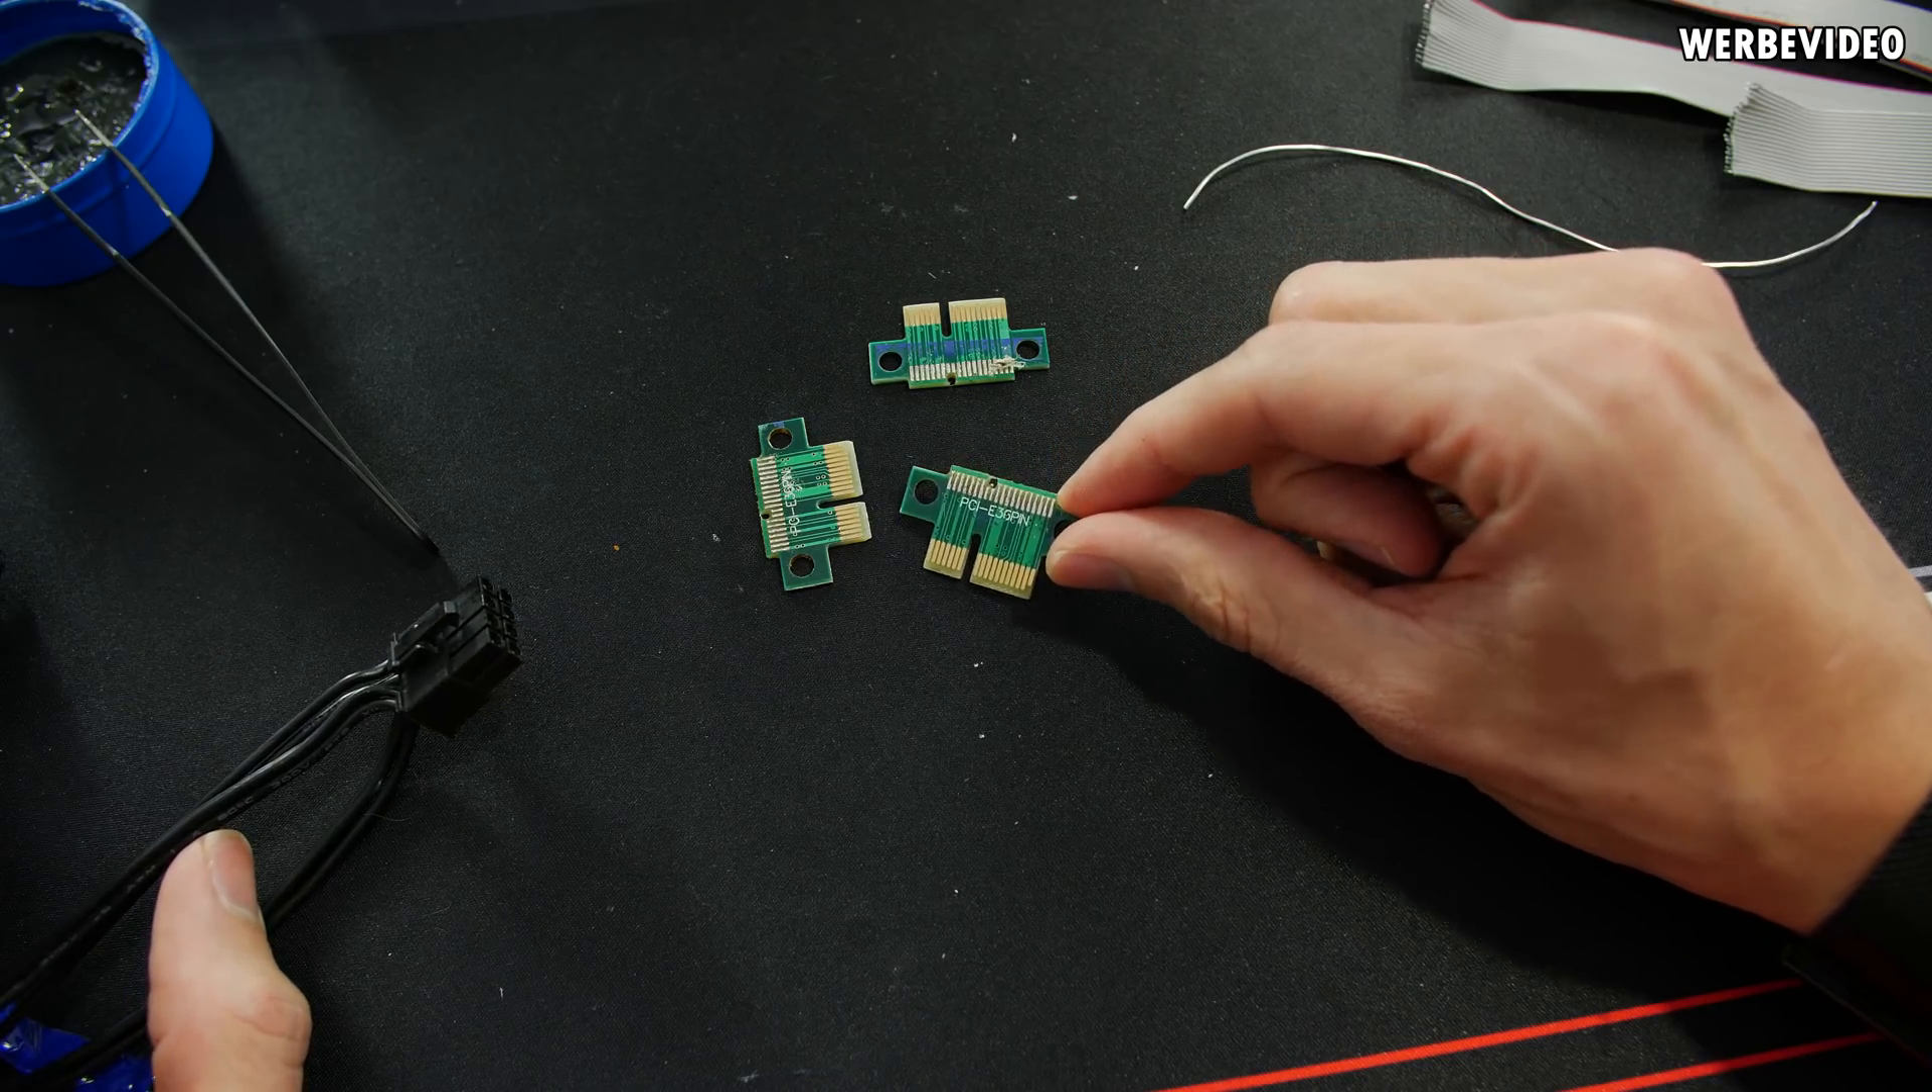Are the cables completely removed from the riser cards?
Yes.